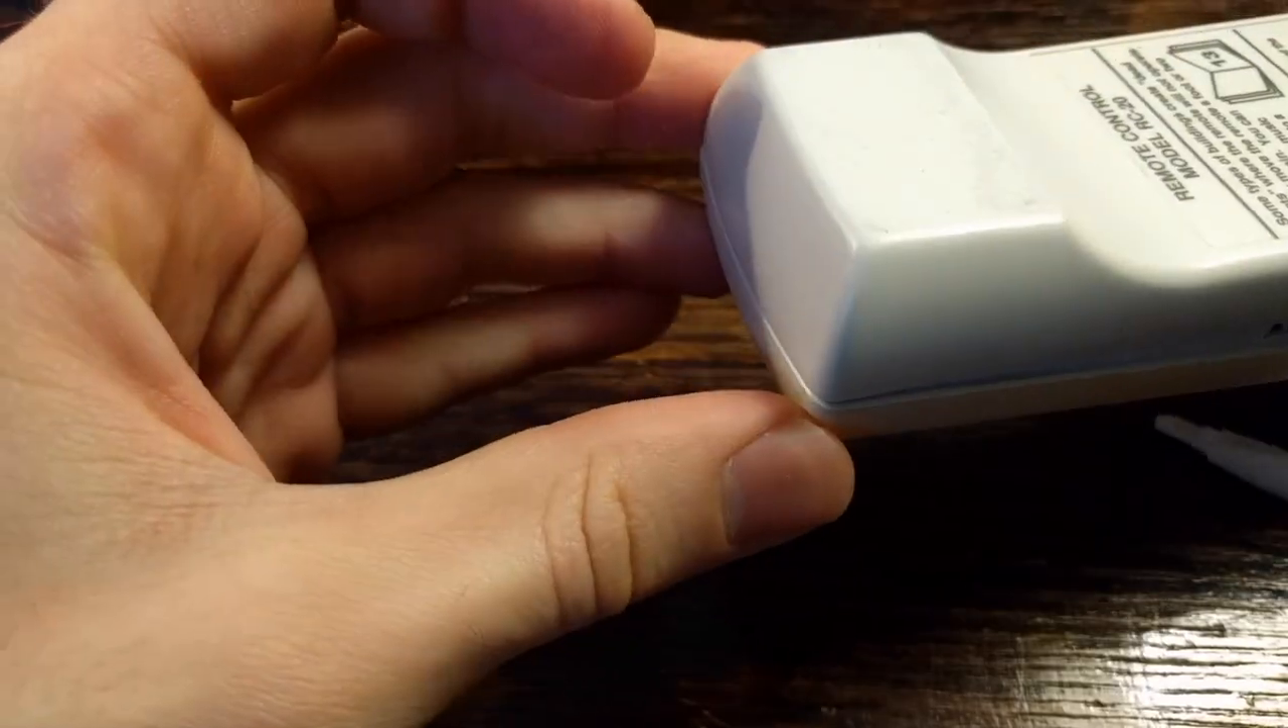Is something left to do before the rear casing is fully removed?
Yes.